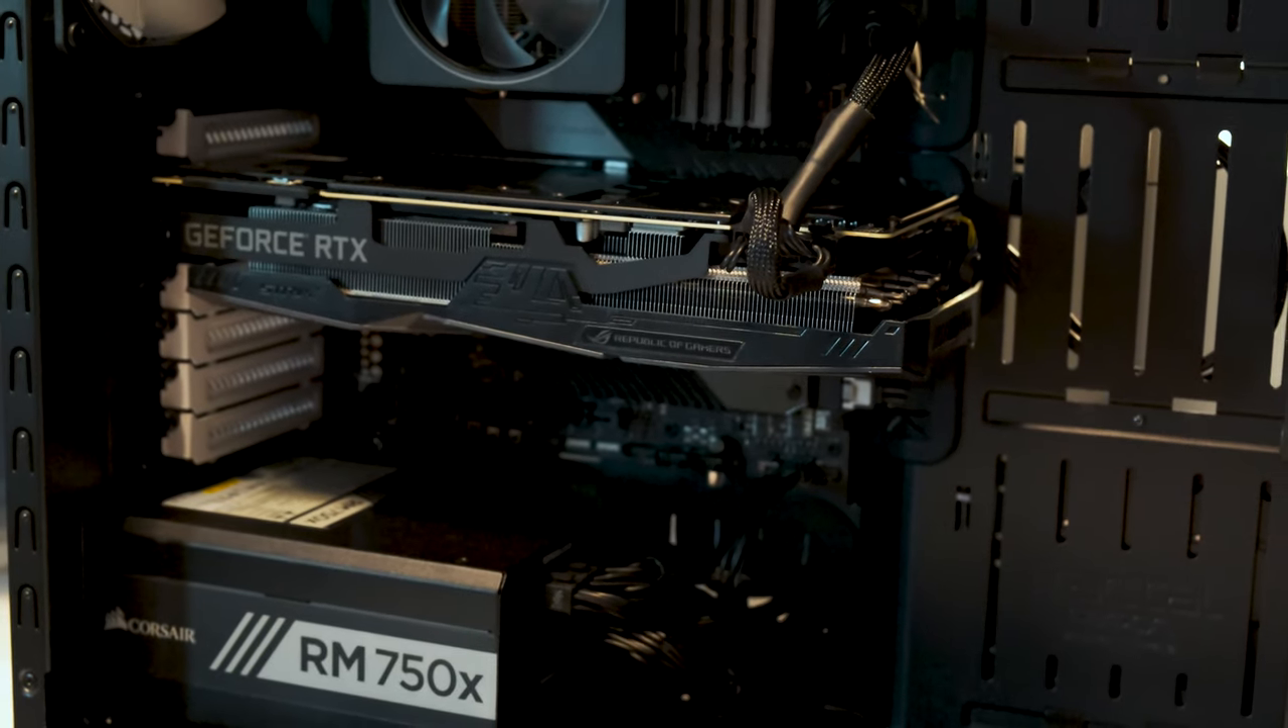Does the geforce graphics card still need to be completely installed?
No.